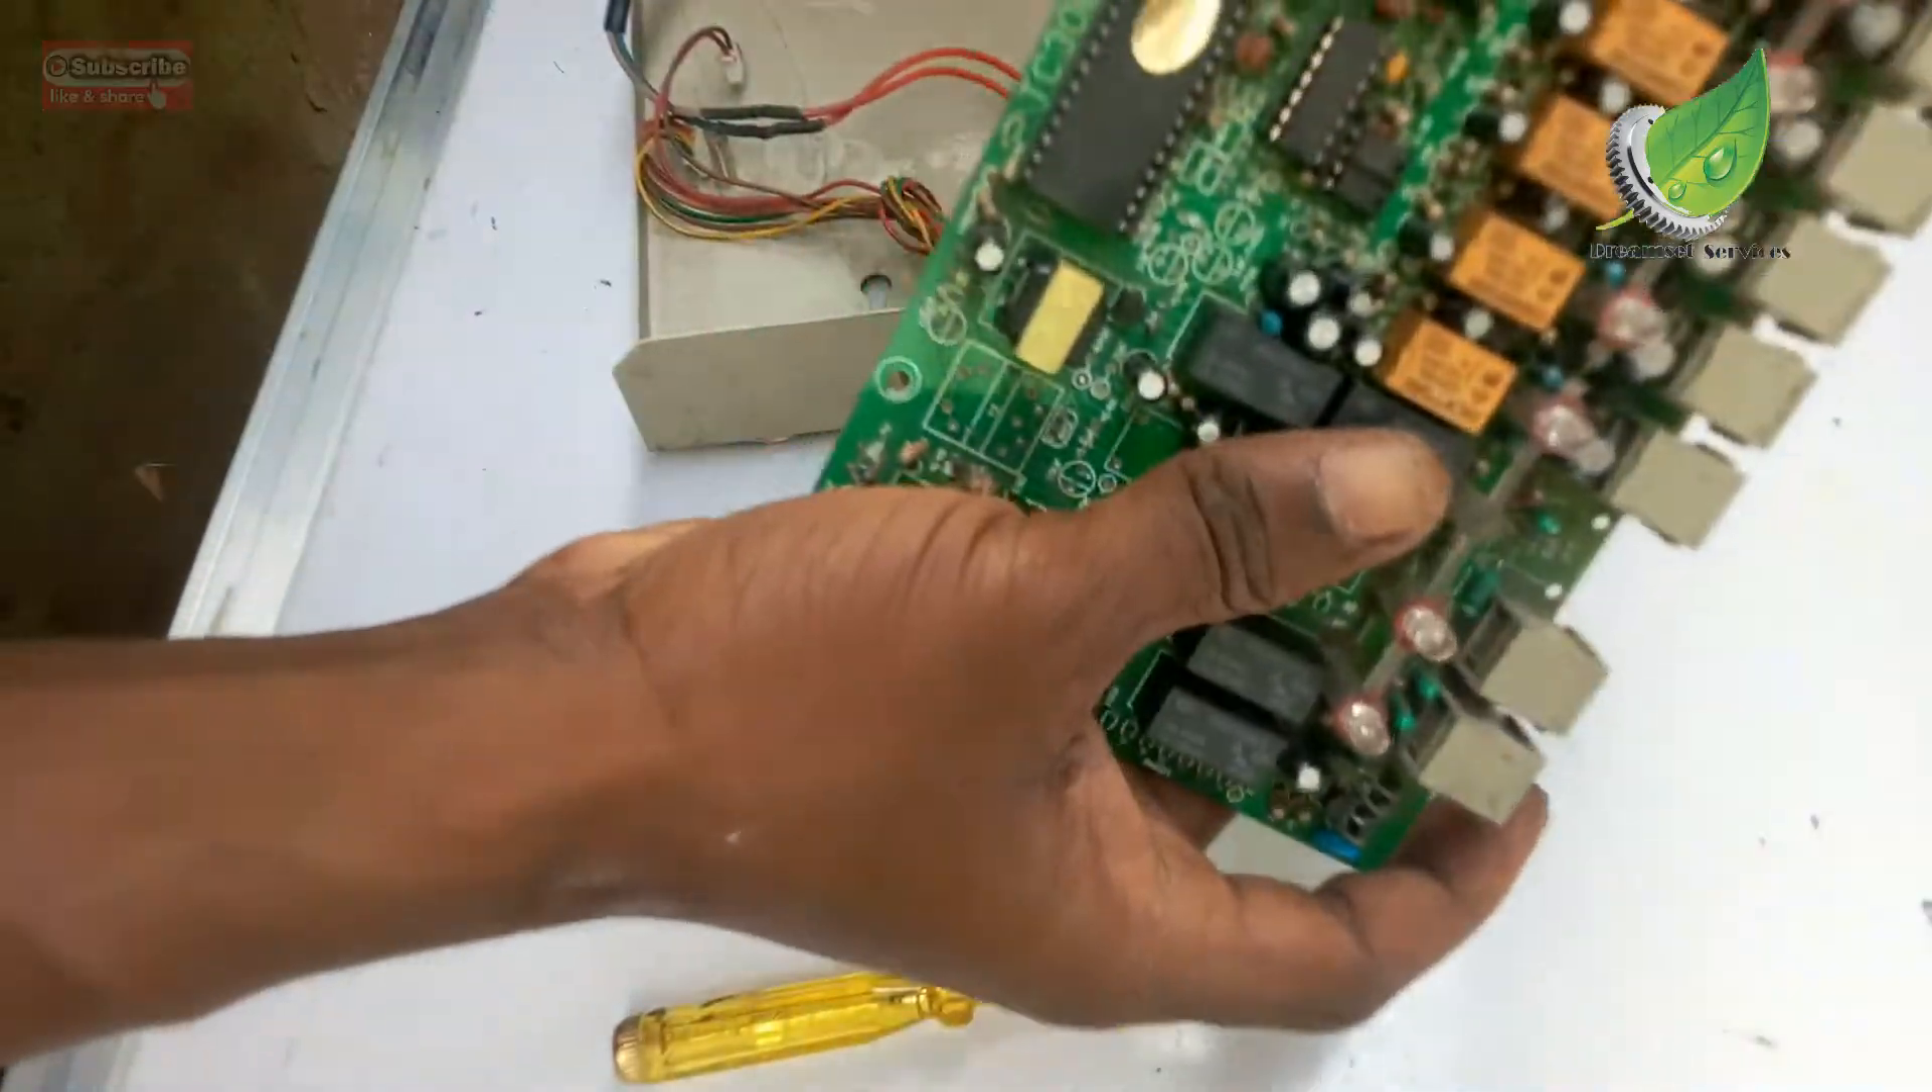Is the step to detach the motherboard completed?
Yes.